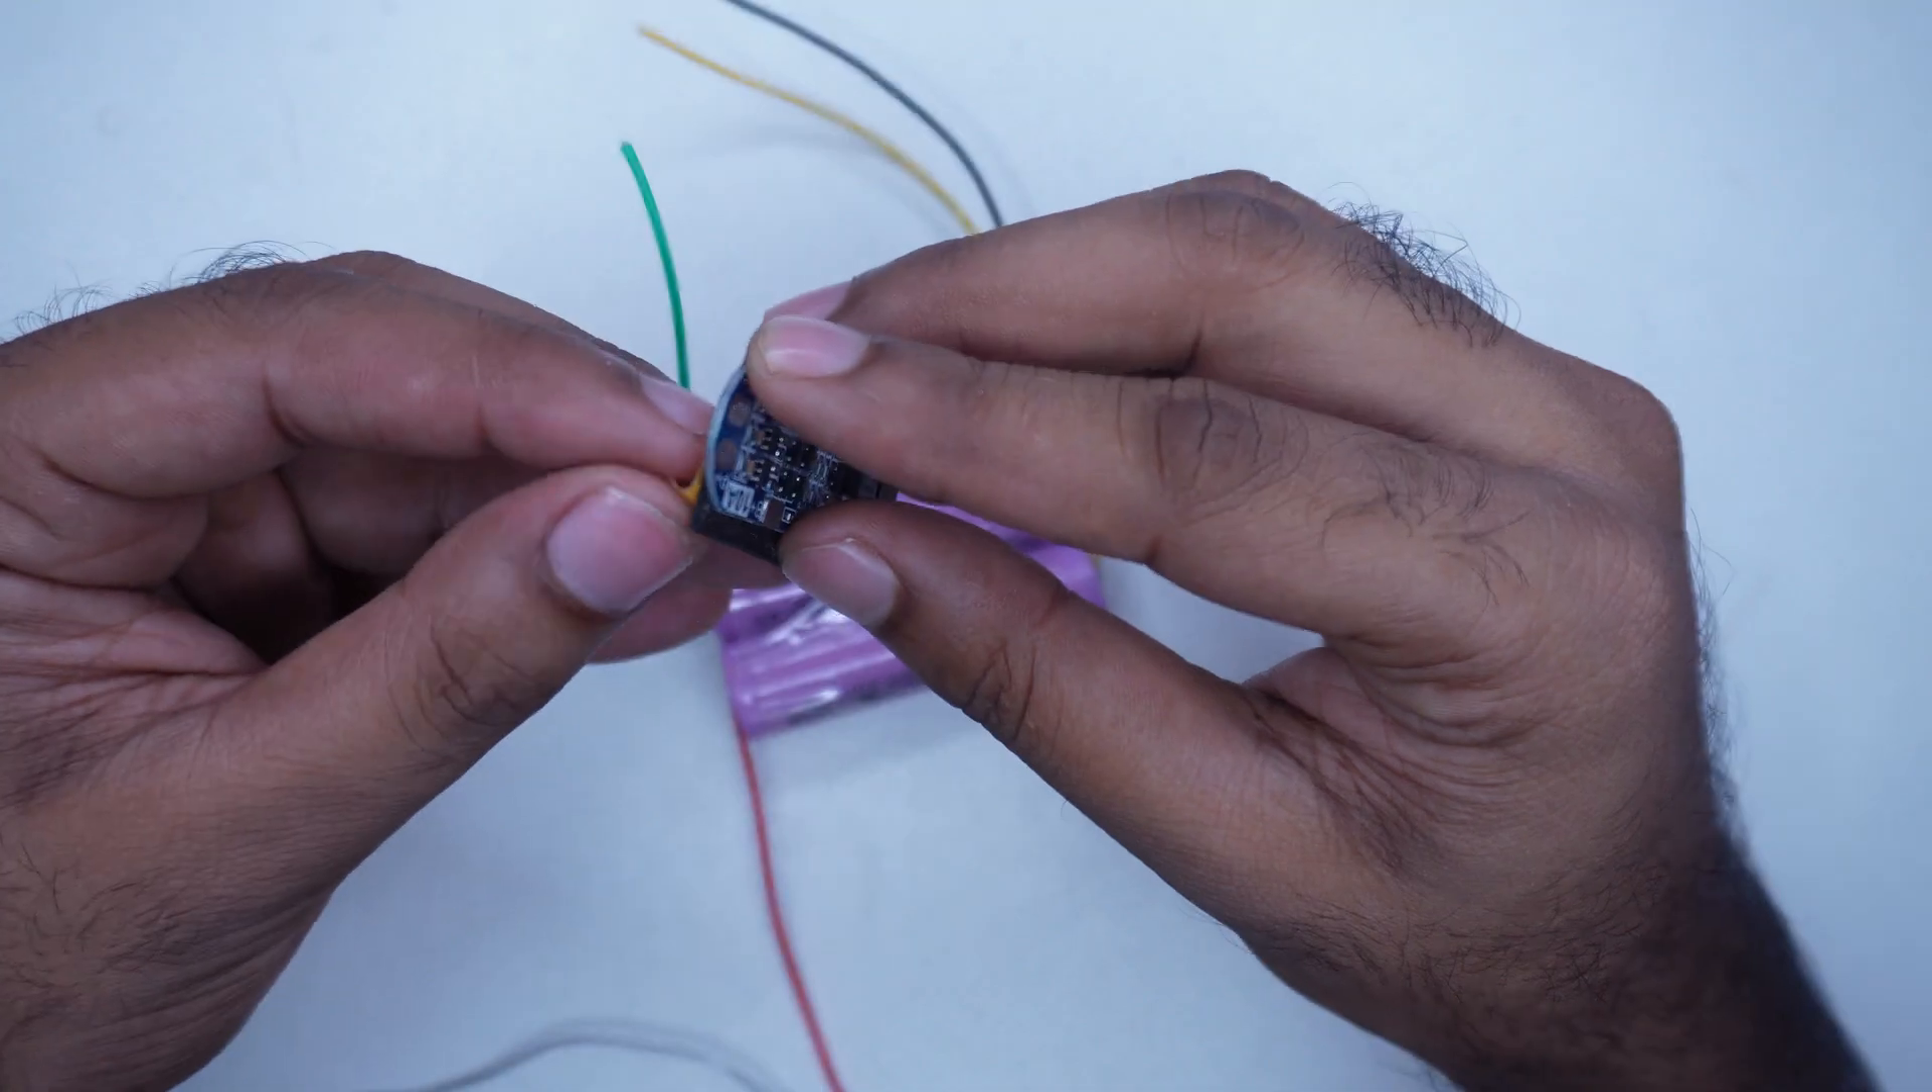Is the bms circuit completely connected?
No.